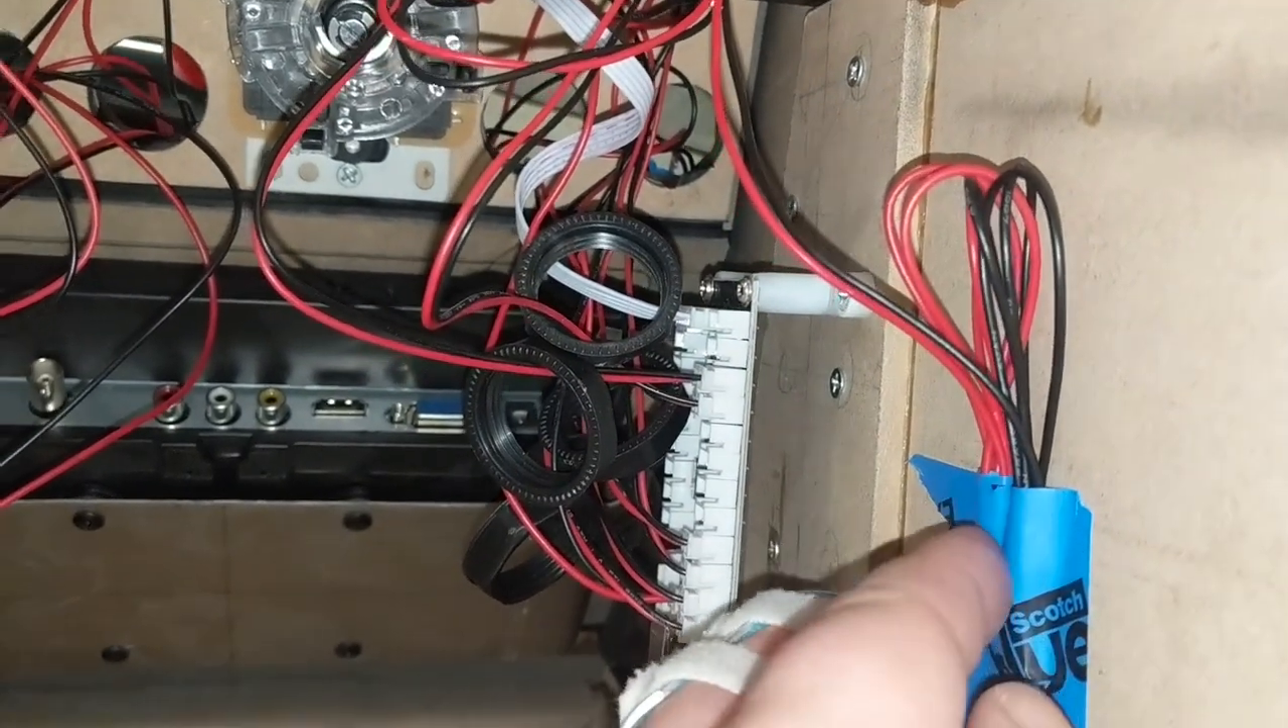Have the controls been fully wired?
No.